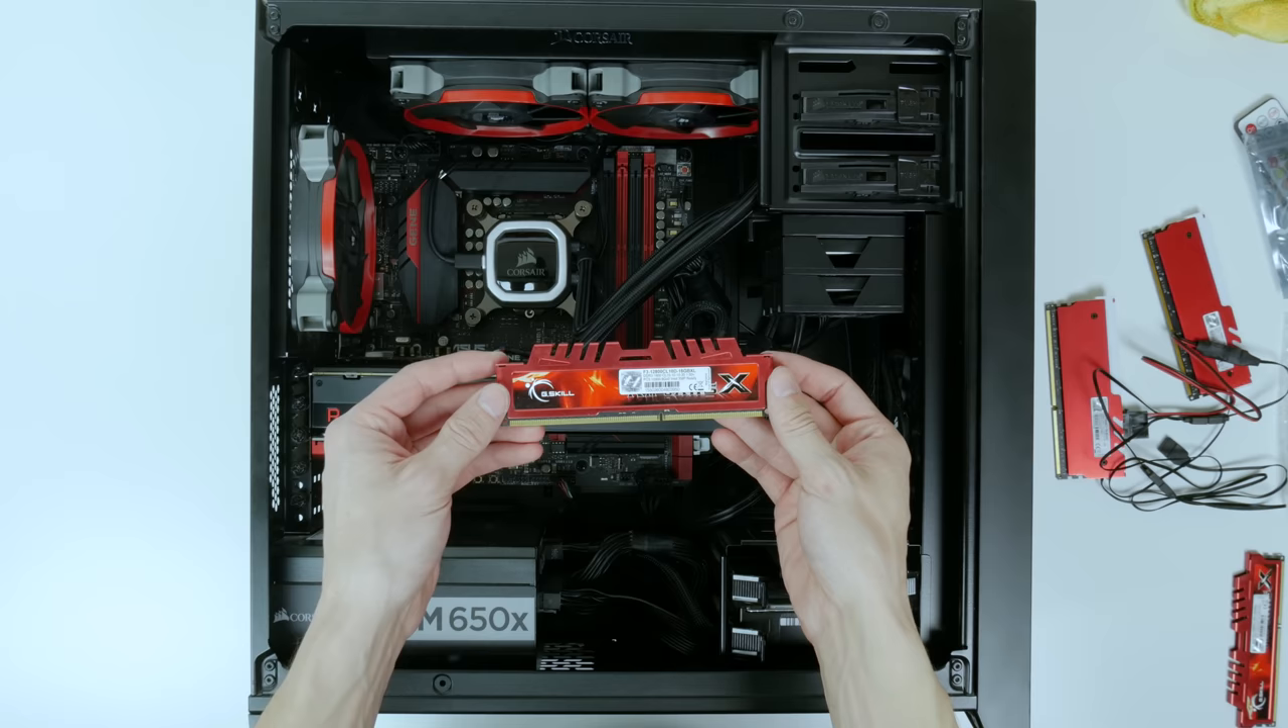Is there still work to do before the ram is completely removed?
No.